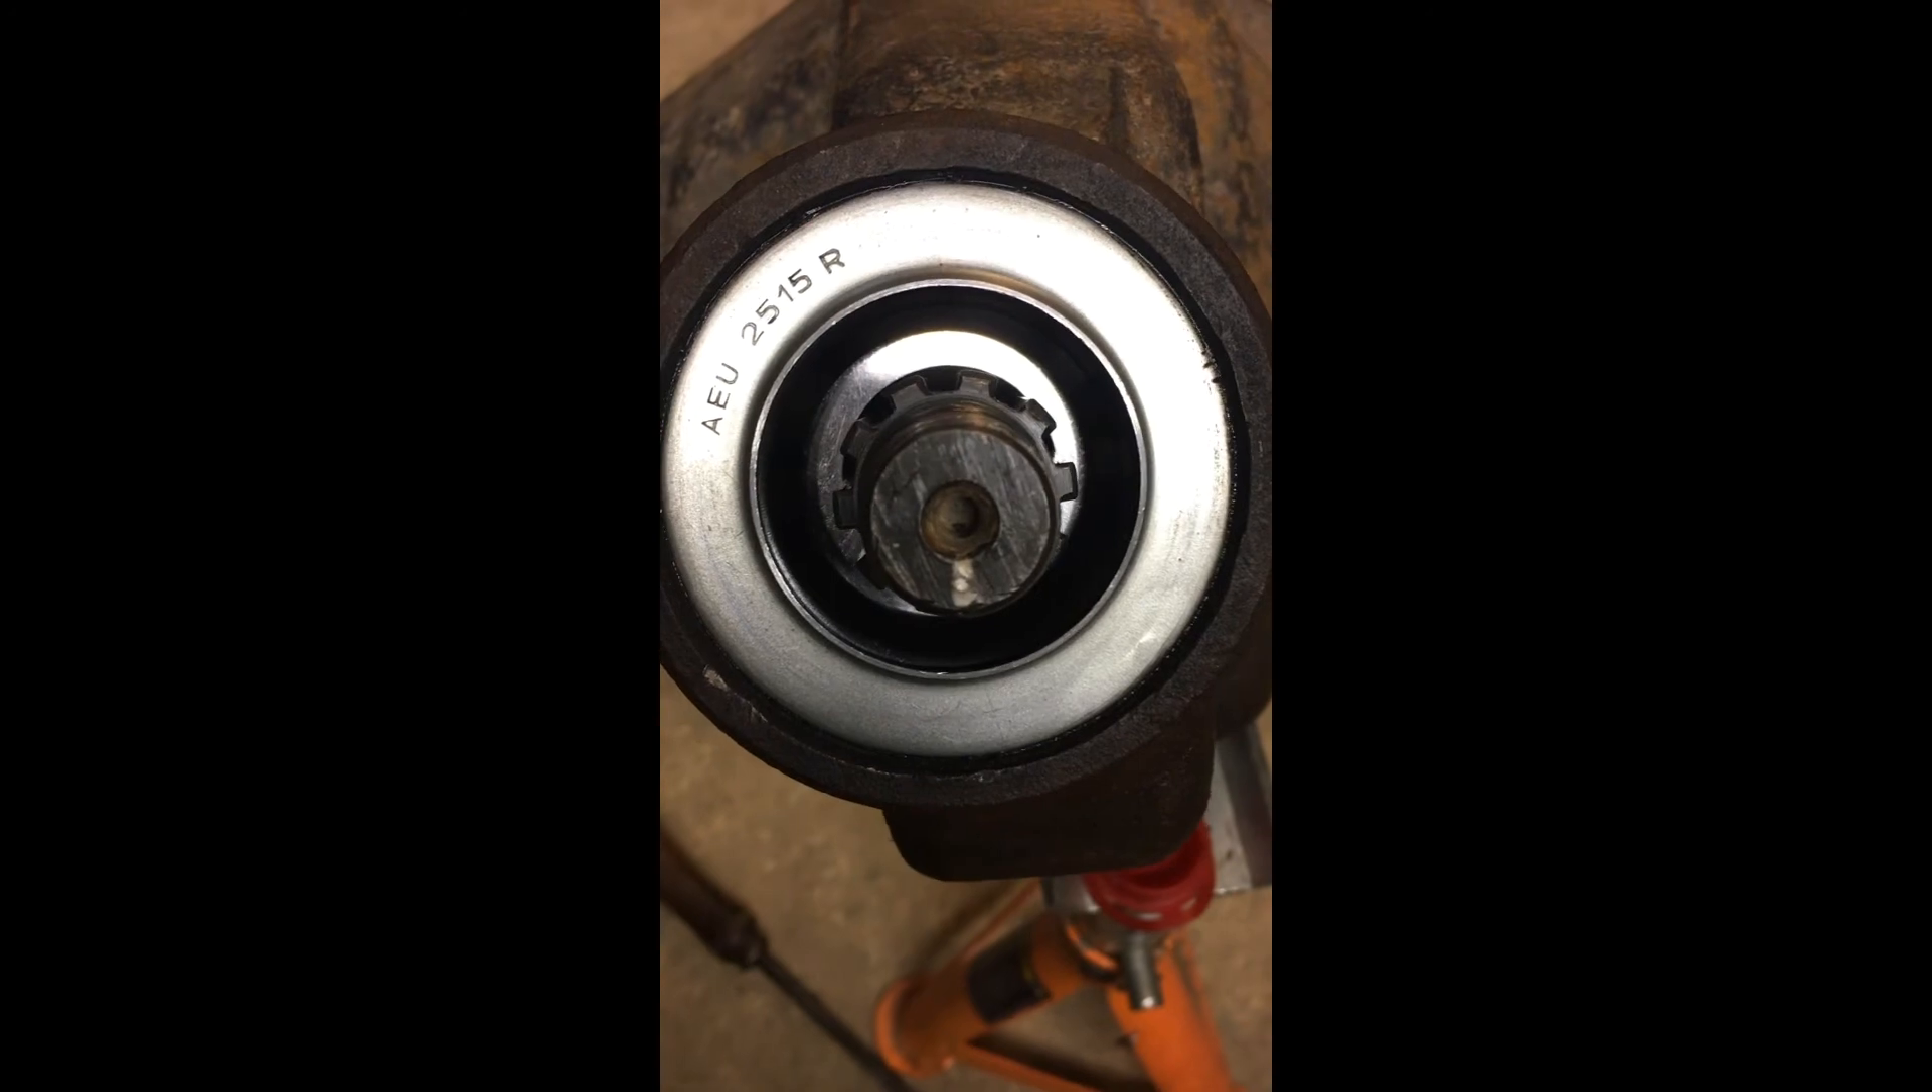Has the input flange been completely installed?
No.